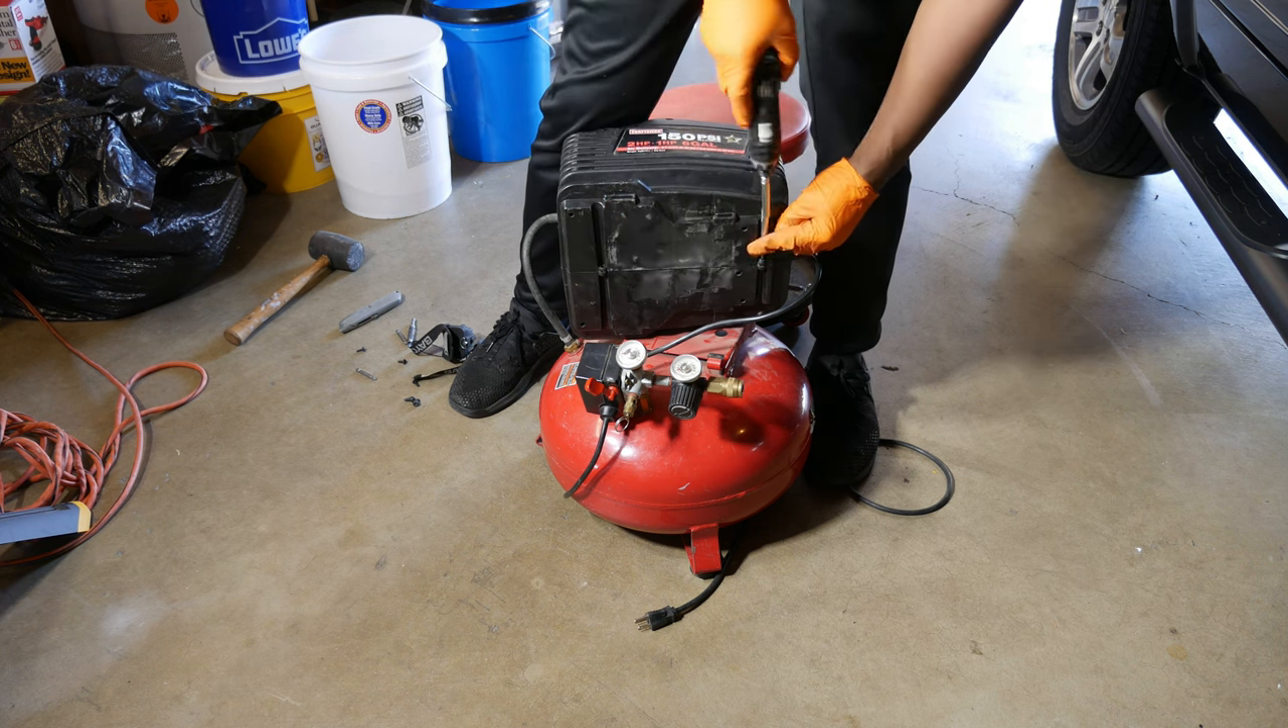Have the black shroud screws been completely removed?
No.